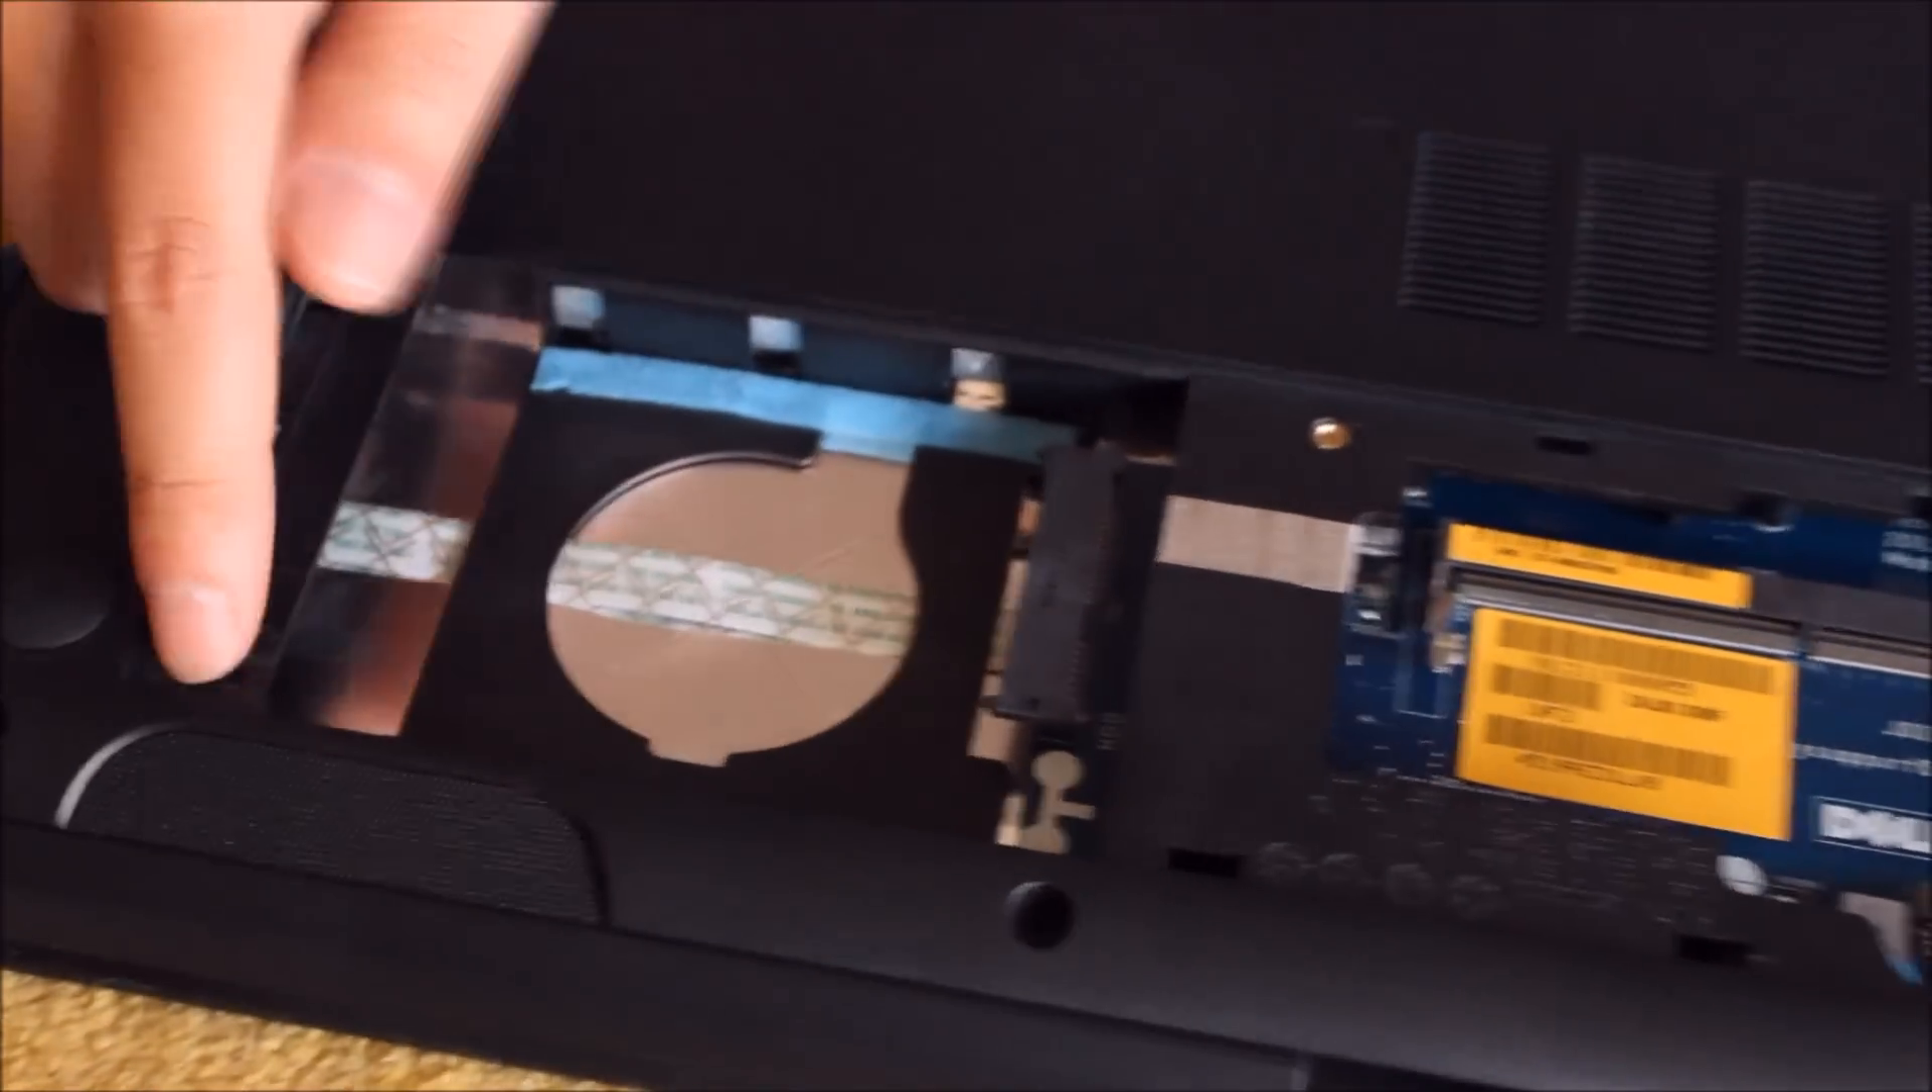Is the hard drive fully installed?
No.